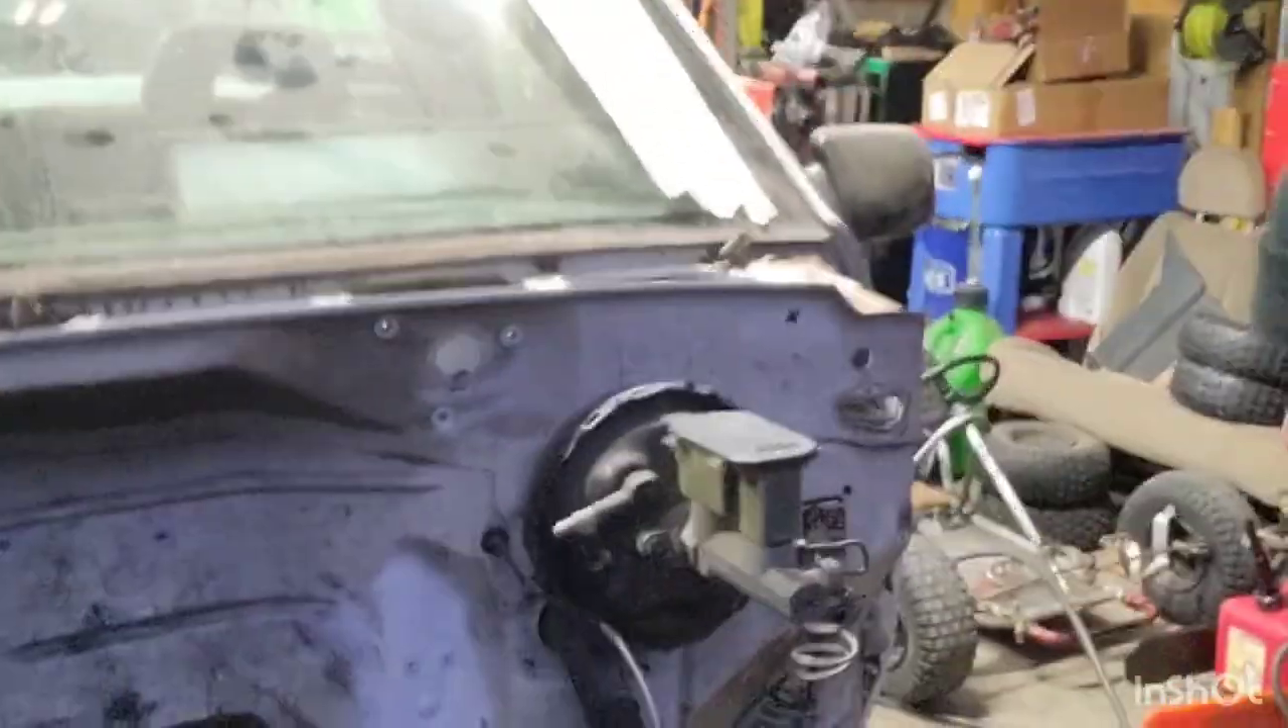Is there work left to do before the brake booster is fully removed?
Yes.